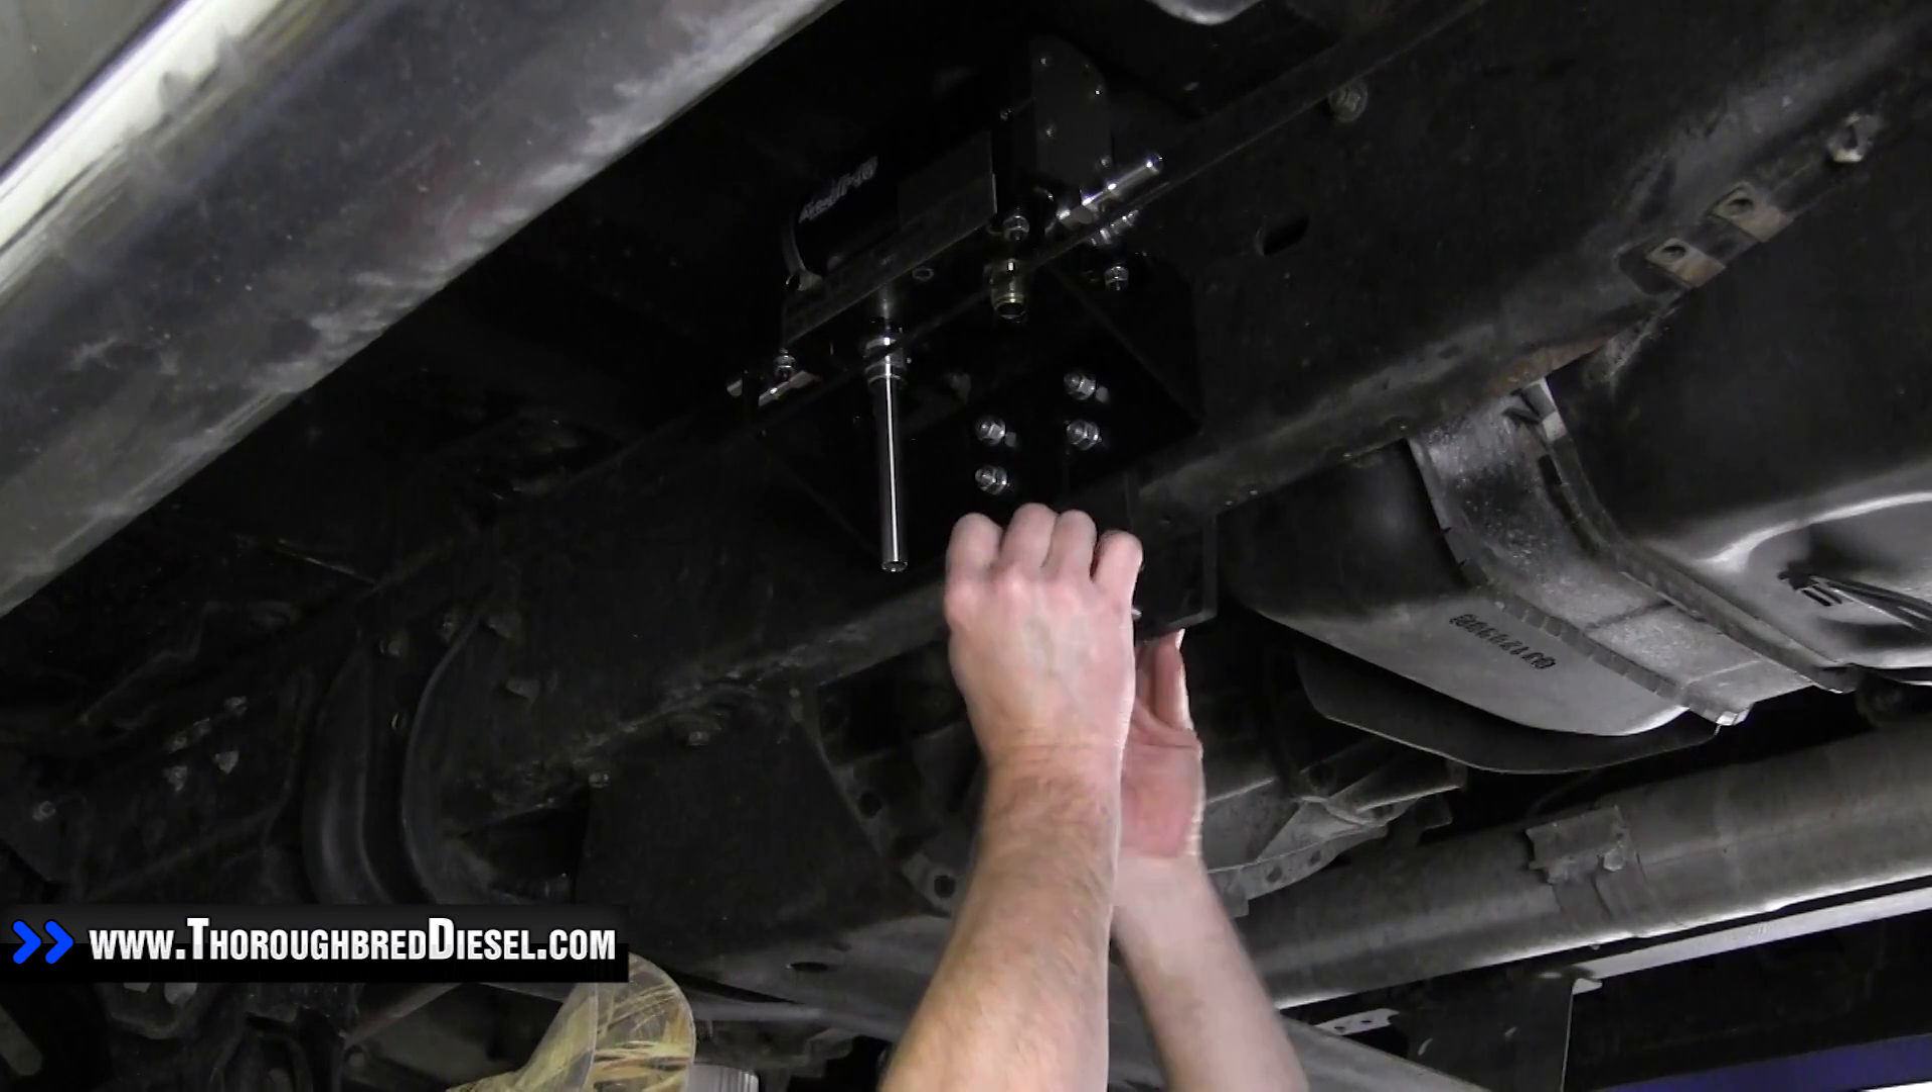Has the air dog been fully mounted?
No.